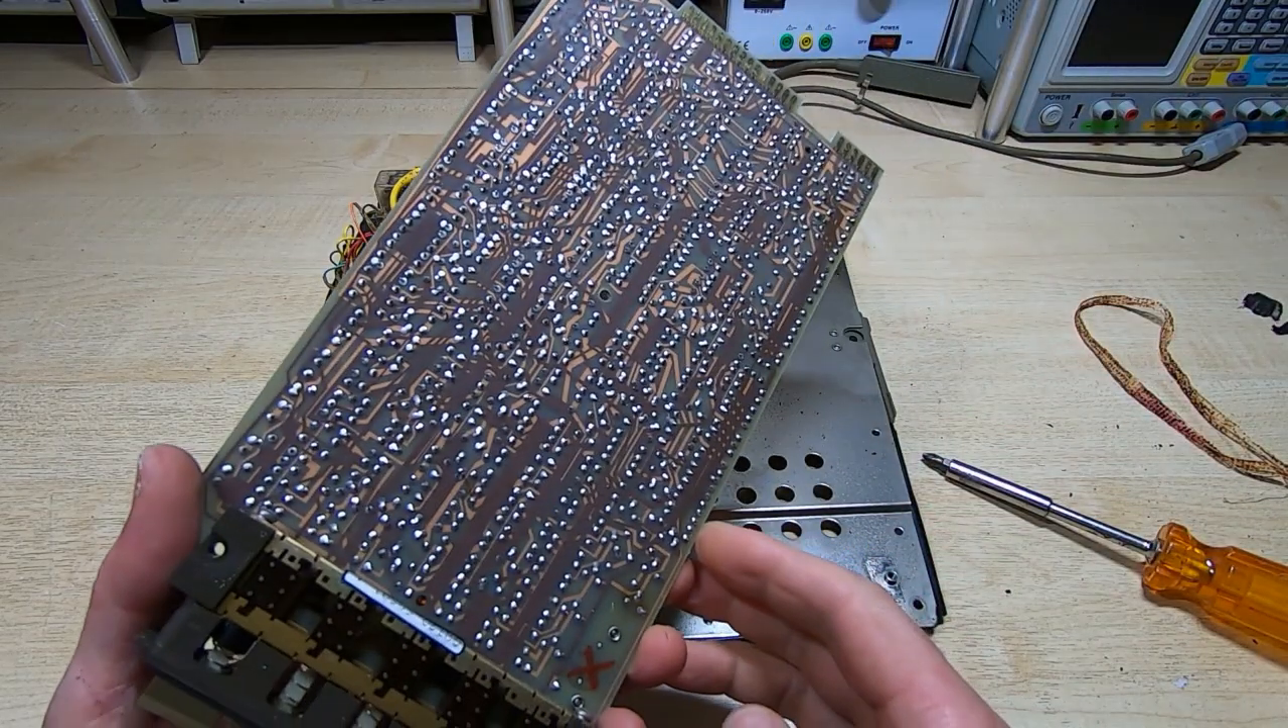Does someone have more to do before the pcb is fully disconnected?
No.